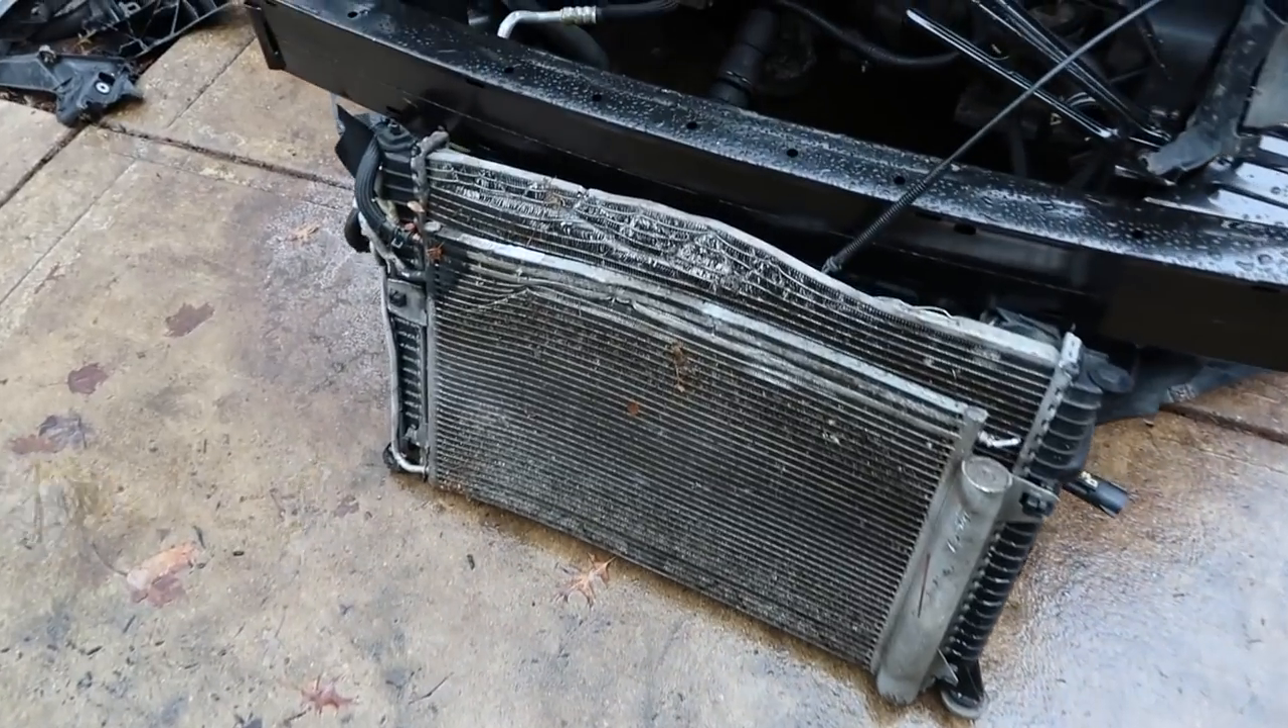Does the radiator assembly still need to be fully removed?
No.